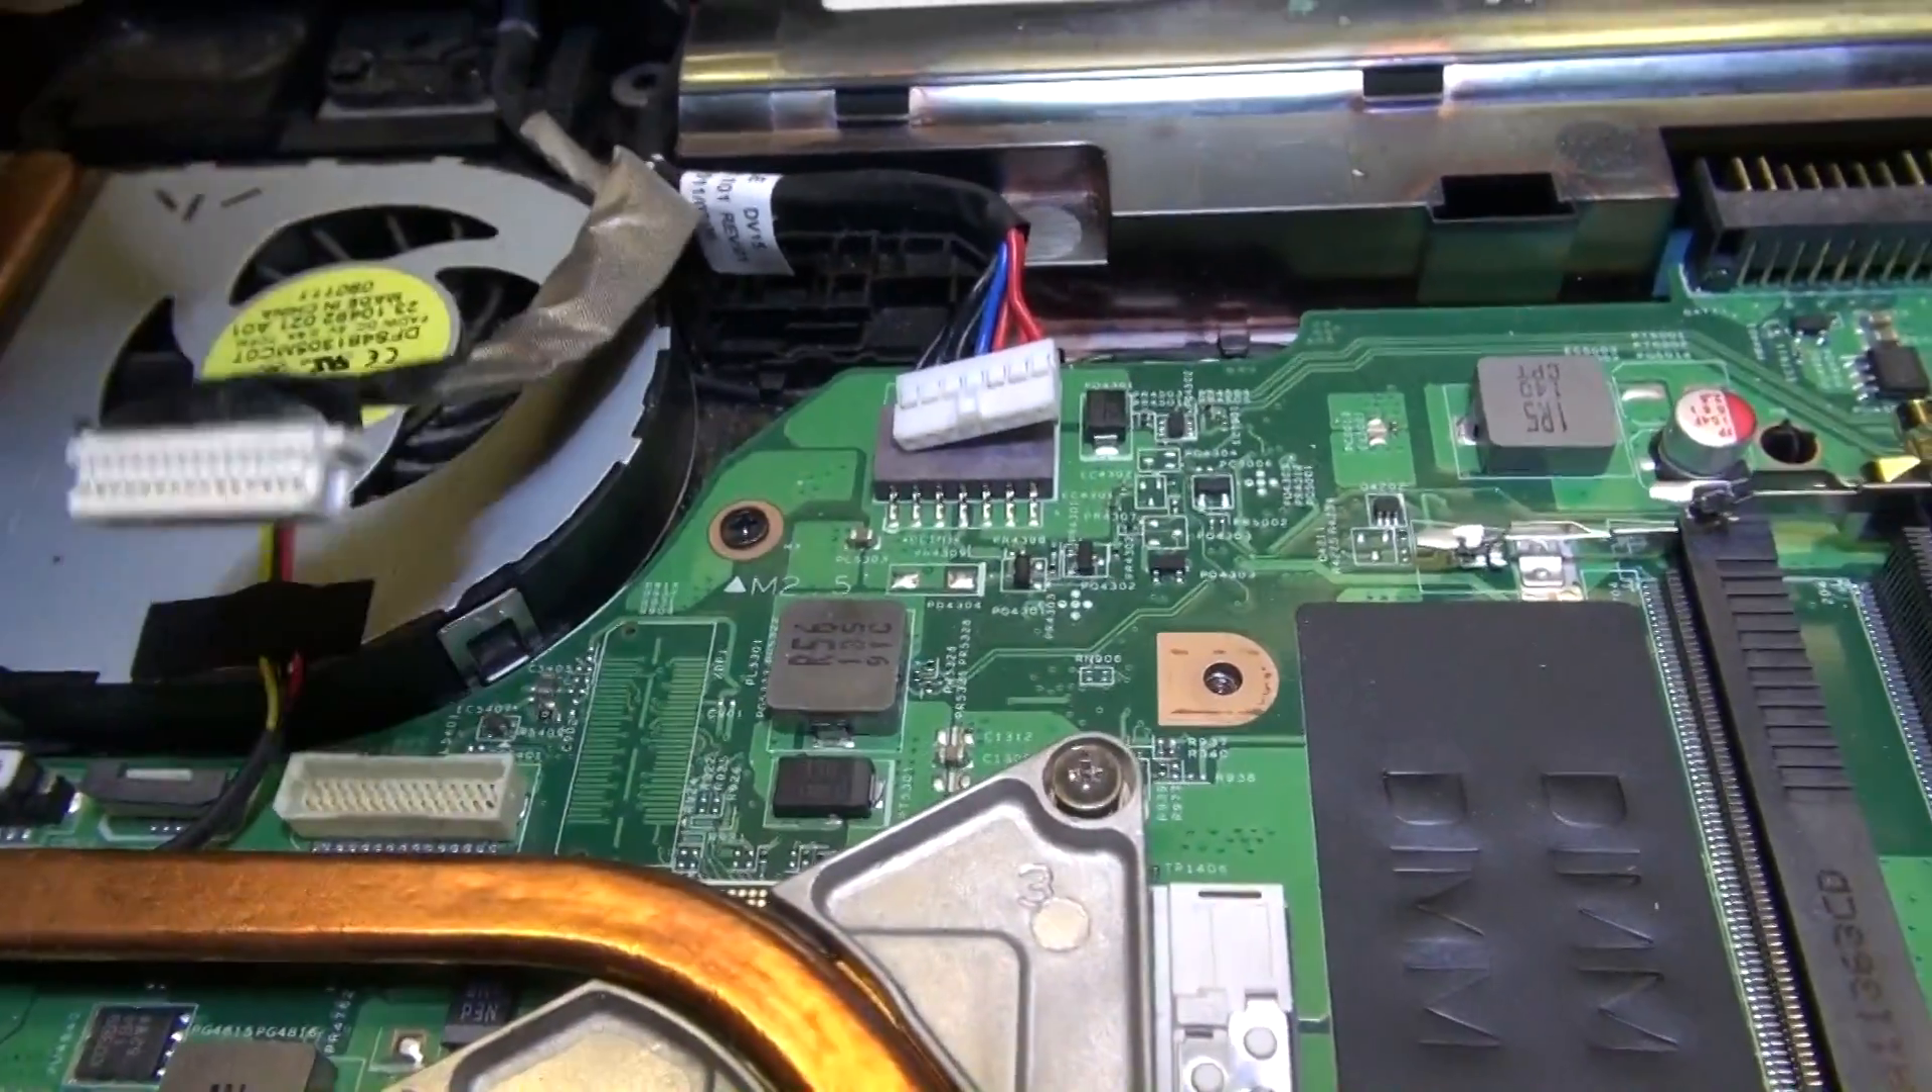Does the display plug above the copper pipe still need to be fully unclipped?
No.